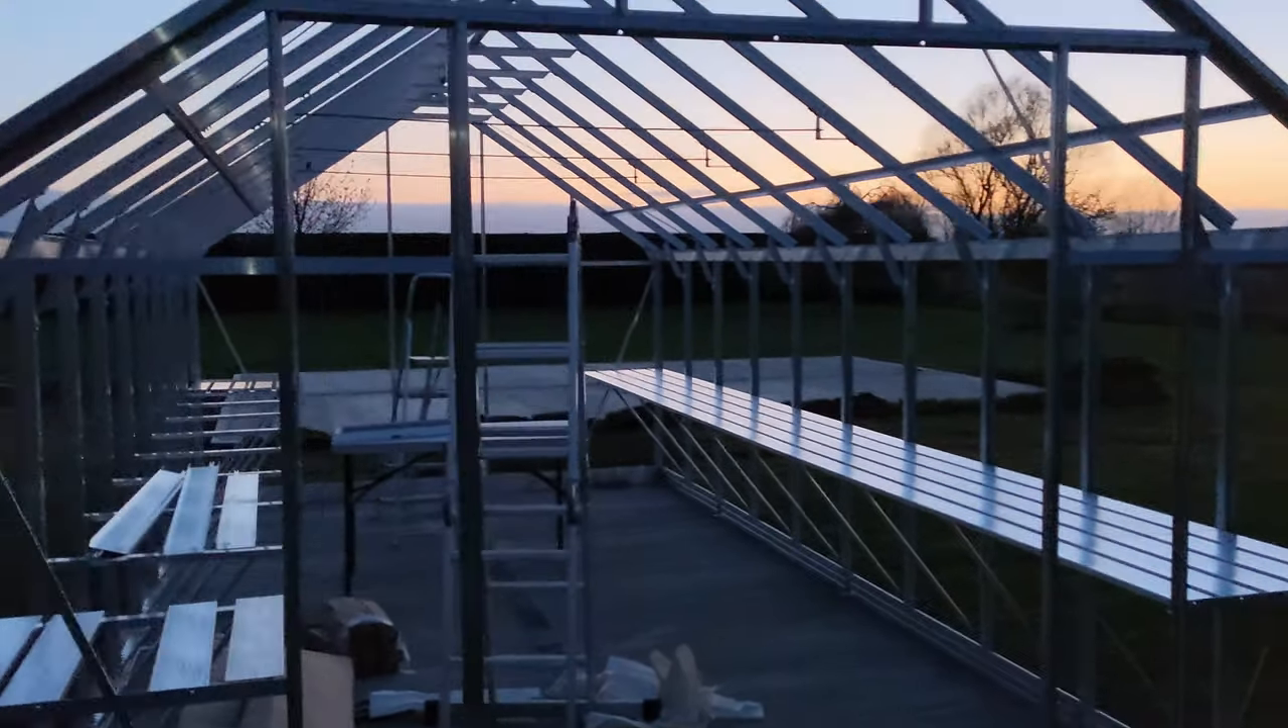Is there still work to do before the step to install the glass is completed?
Yes.